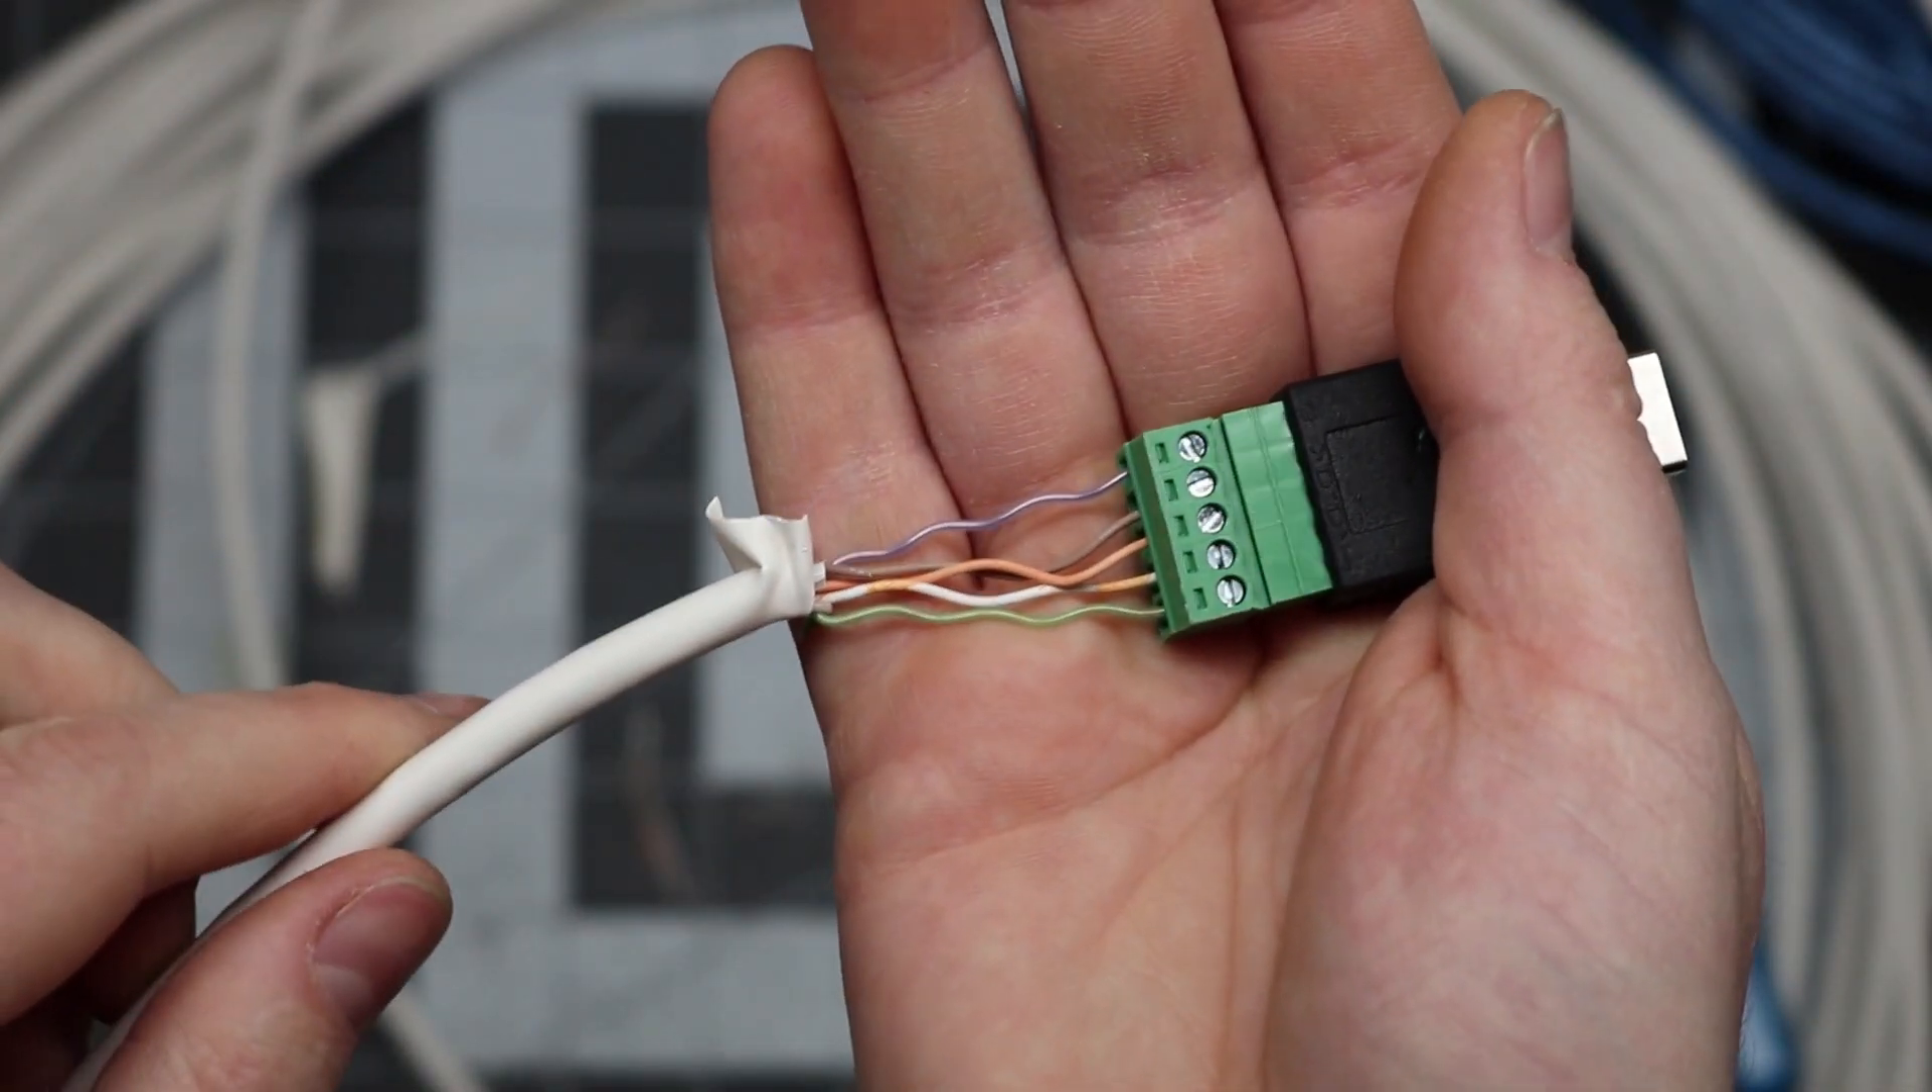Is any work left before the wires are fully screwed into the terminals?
No.